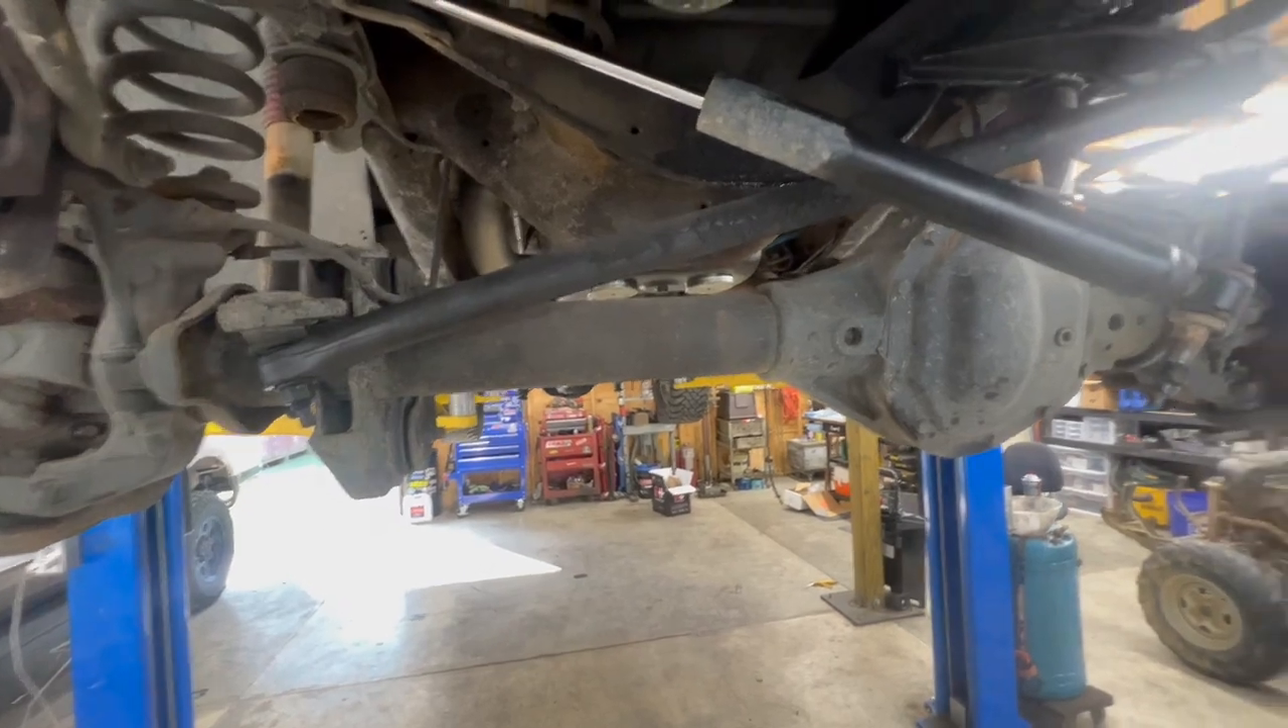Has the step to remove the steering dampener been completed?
No.